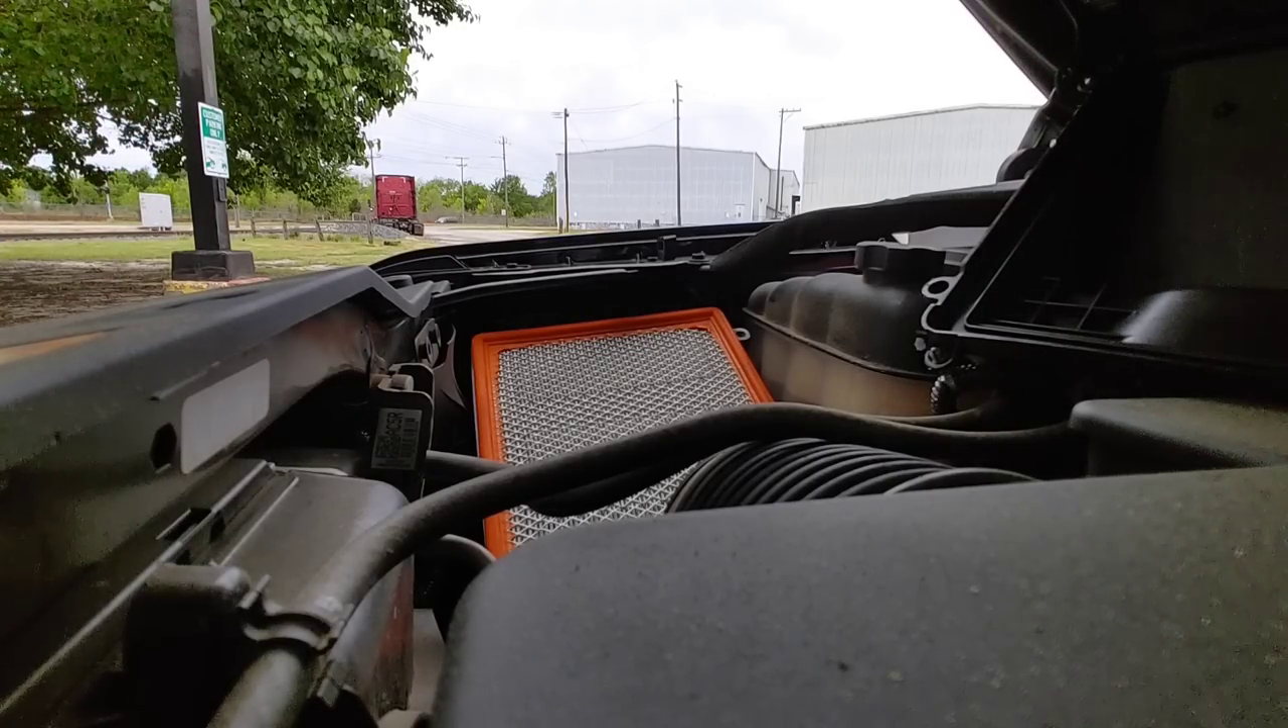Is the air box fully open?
Yes.